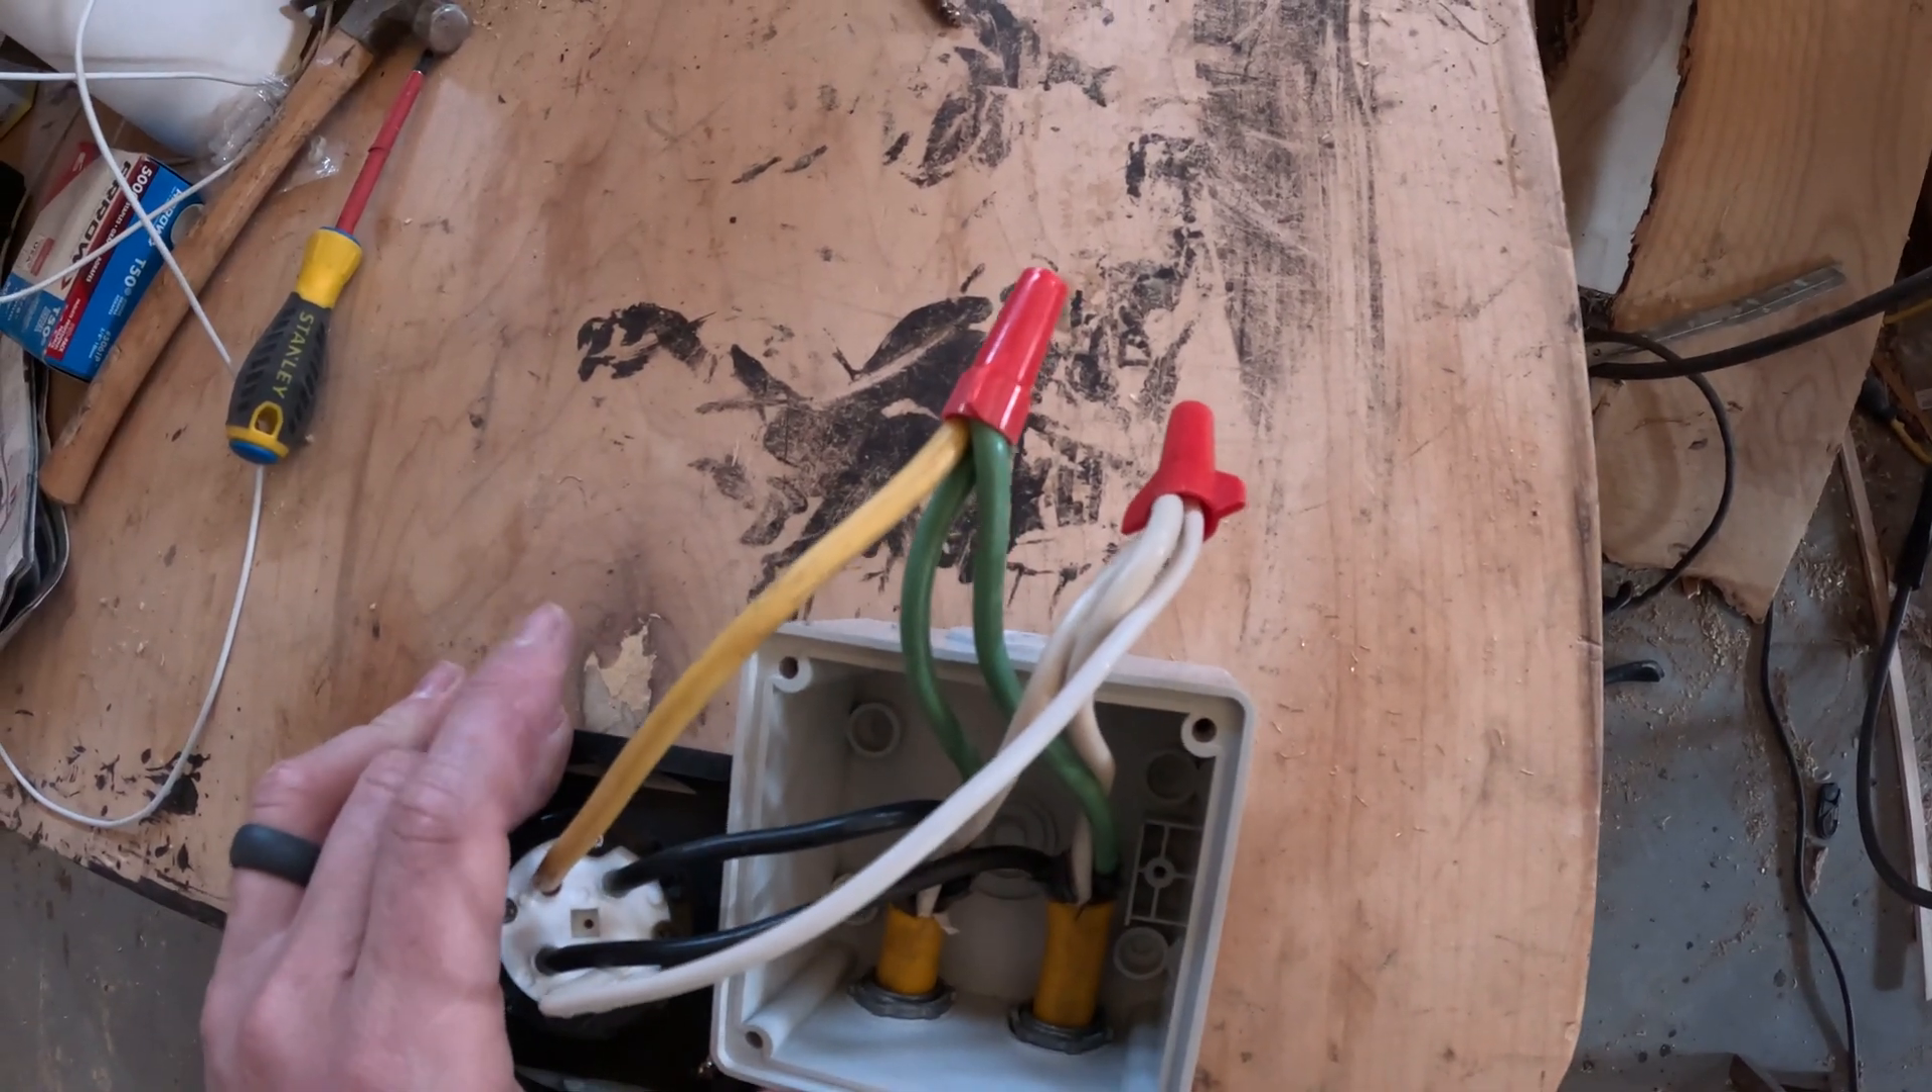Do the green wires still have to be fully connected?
No.